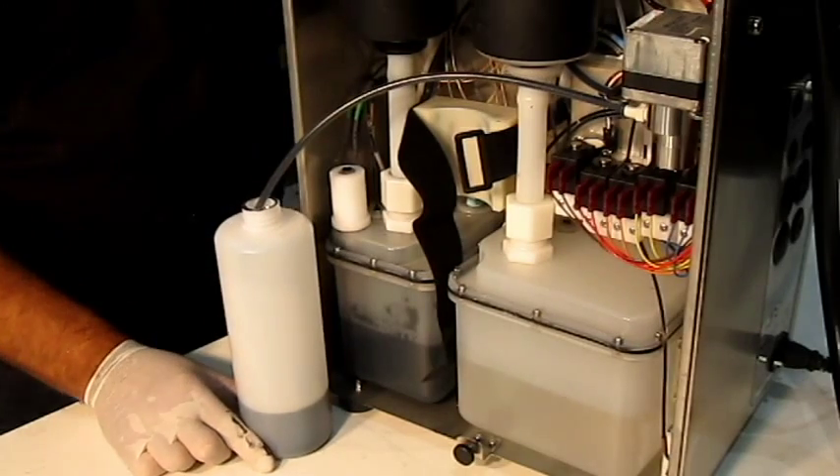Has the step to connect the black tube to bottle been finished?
Yes.